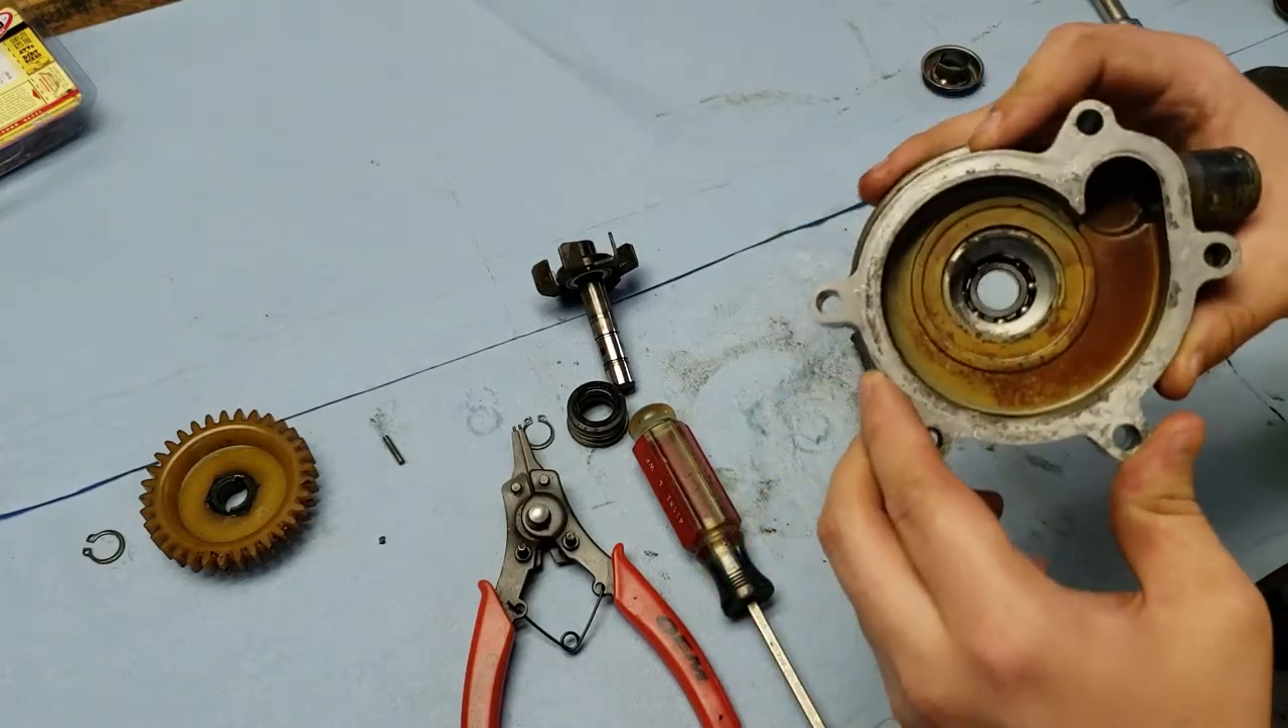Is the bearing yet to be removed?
Yes.